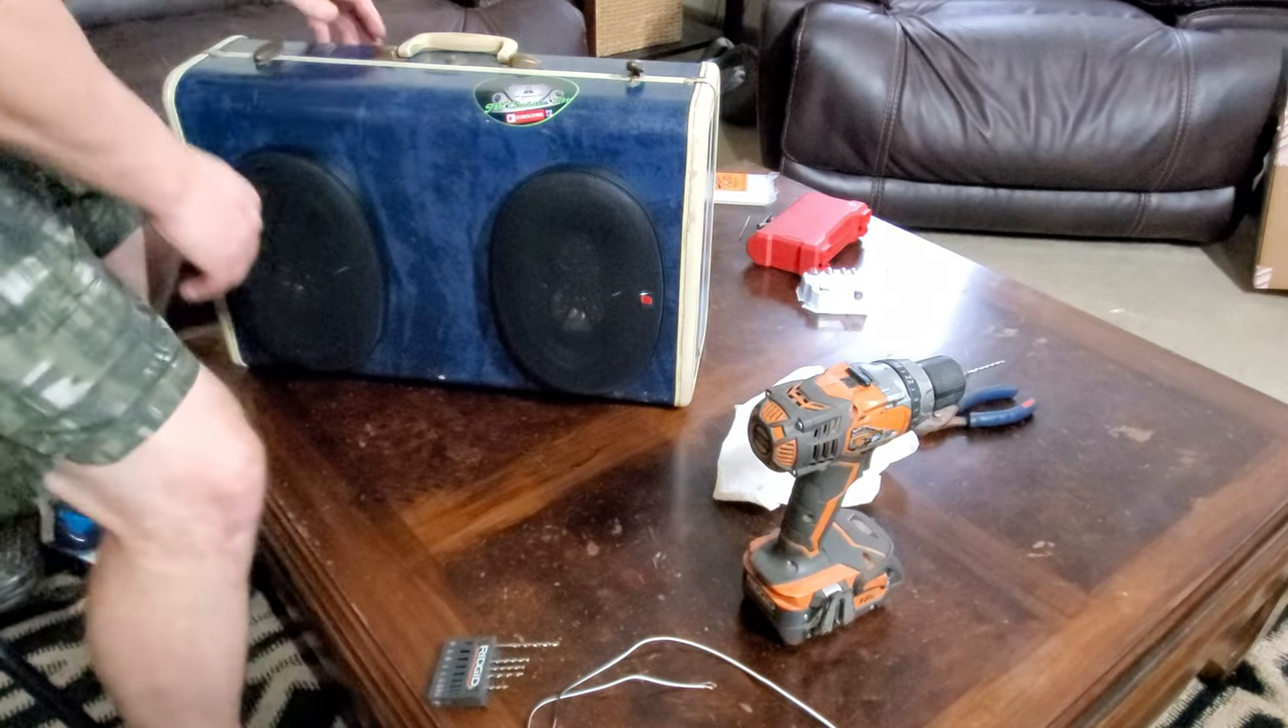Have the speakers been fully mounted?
Yes.